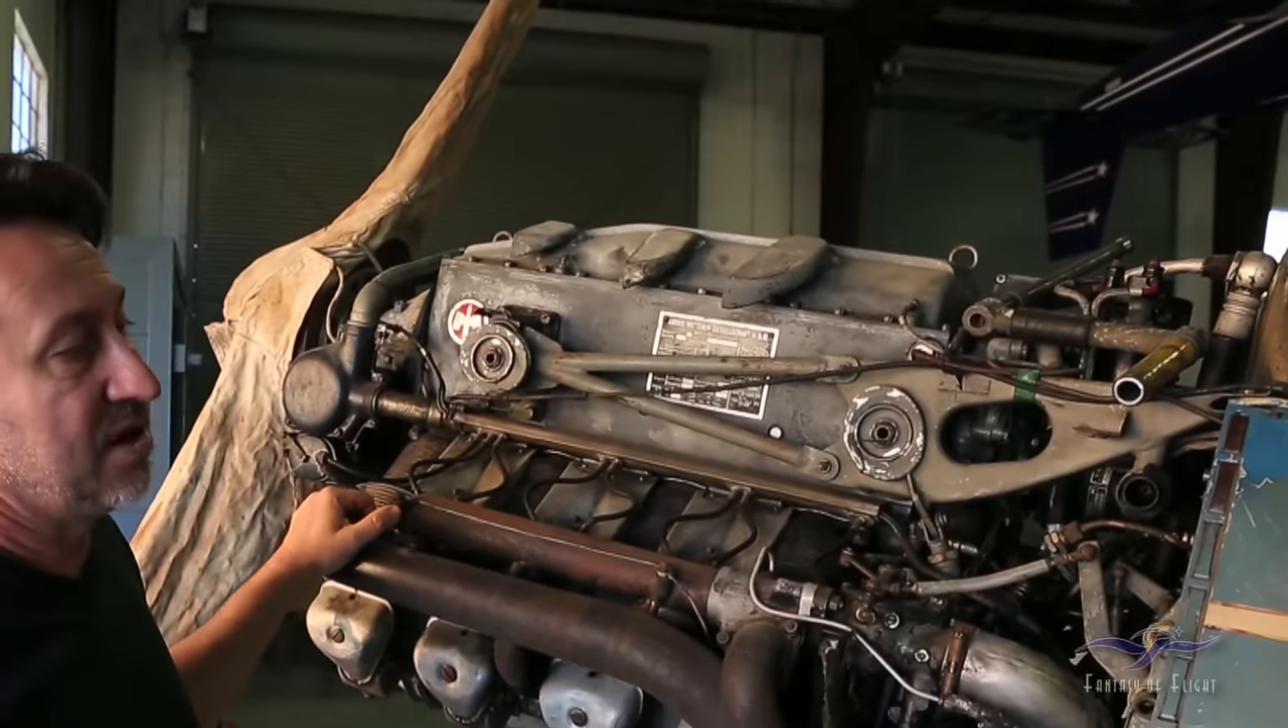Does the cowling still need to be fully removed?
No.